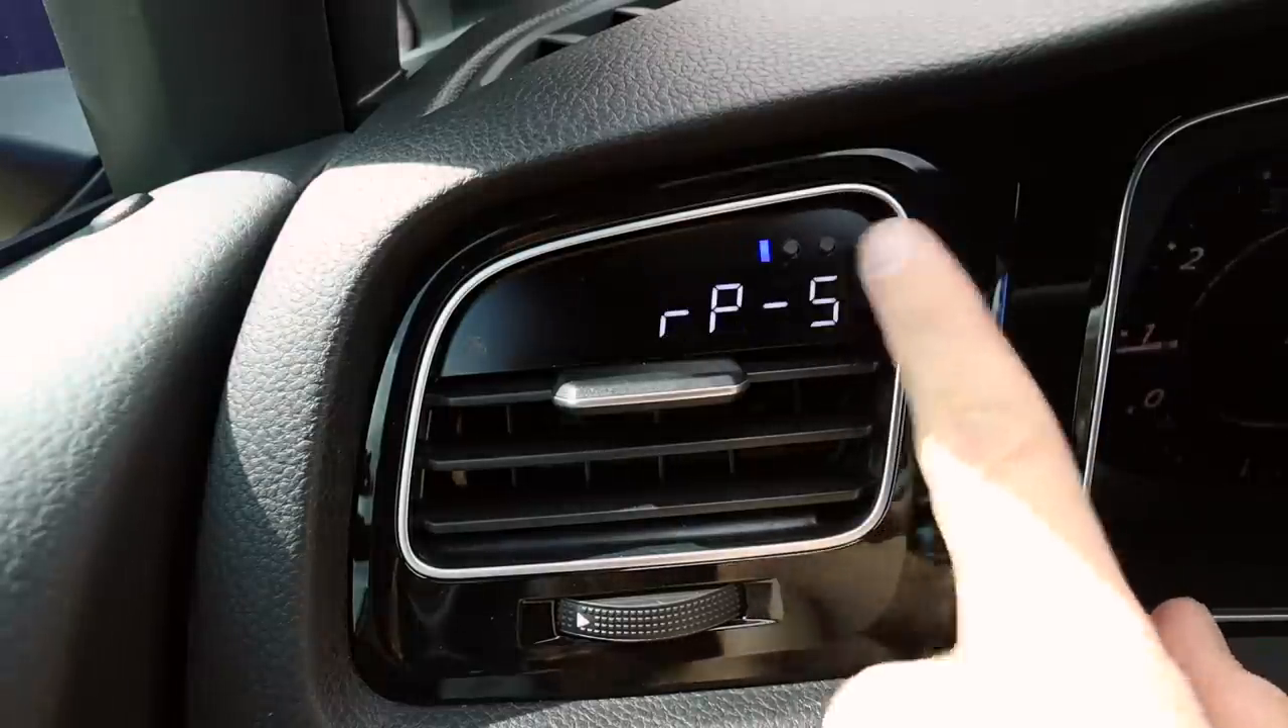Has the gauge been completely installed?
Yes.